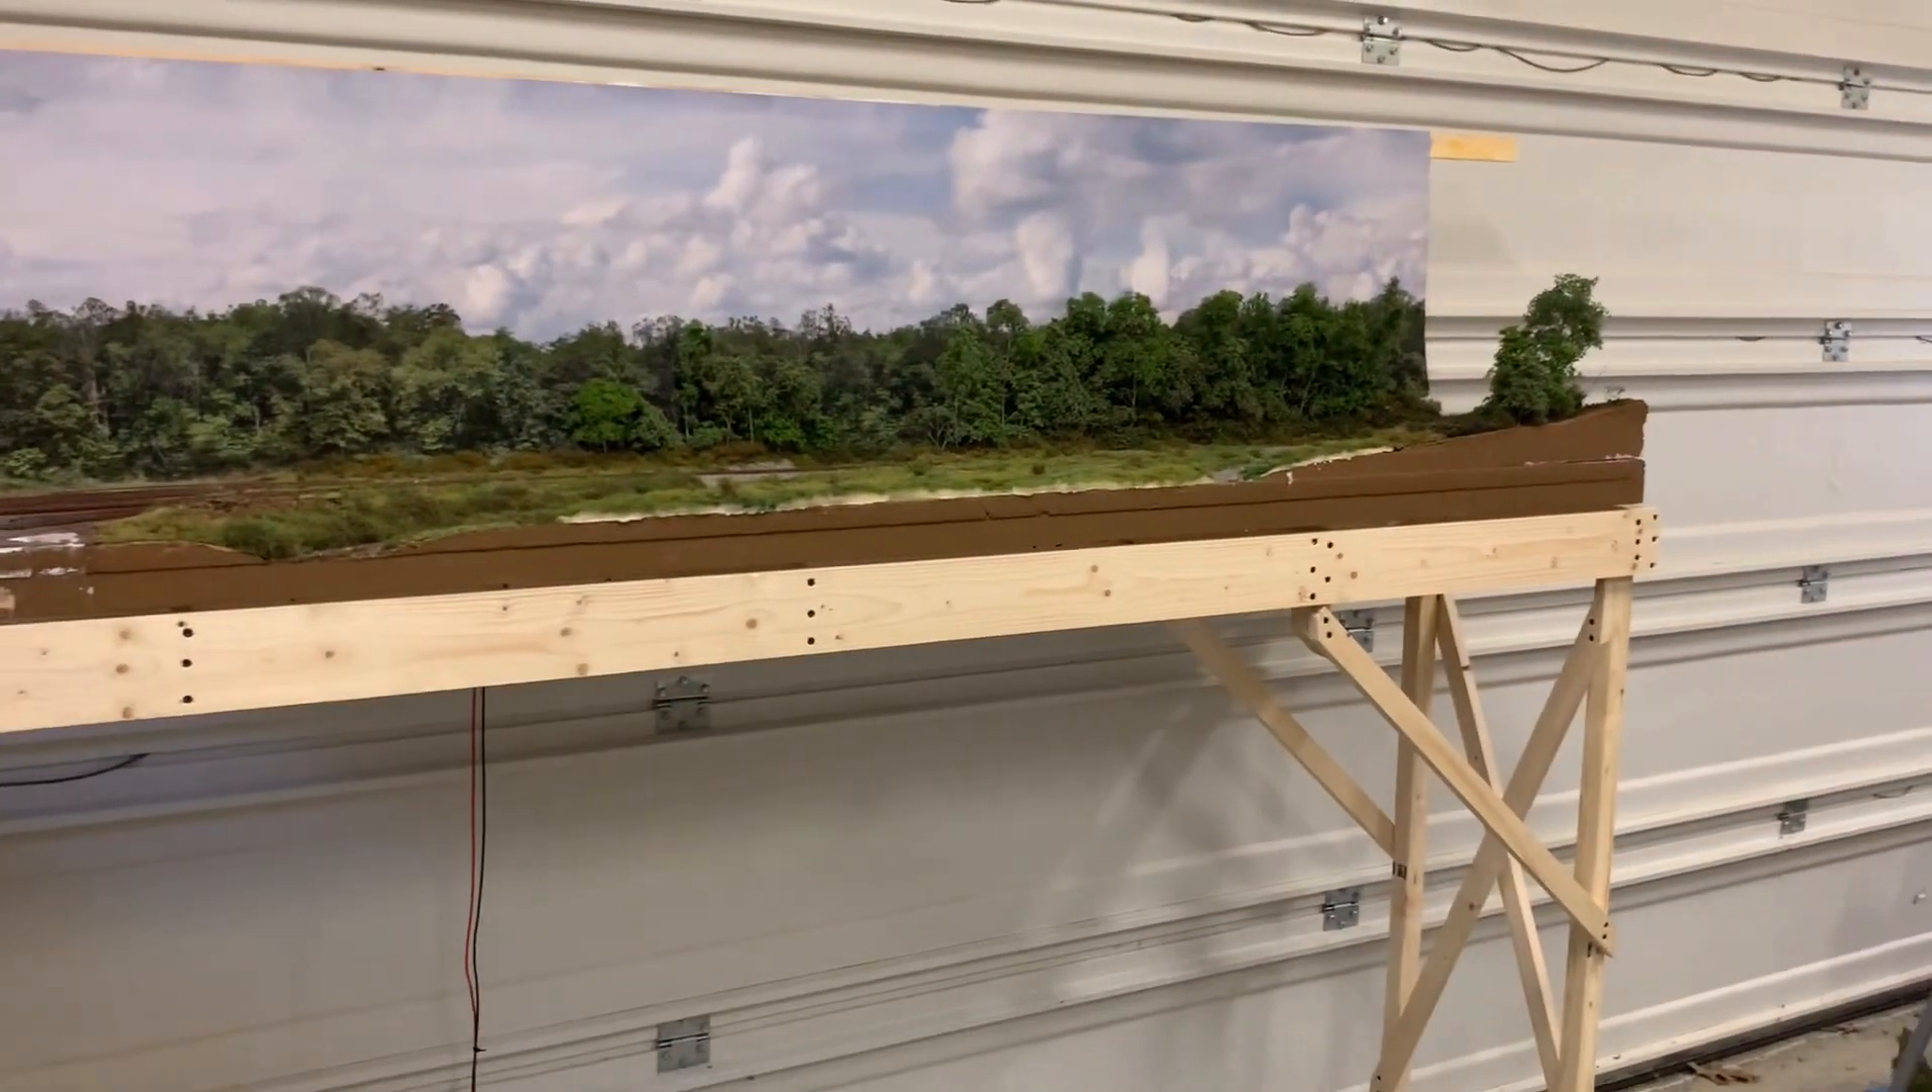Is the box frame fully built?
Yes.